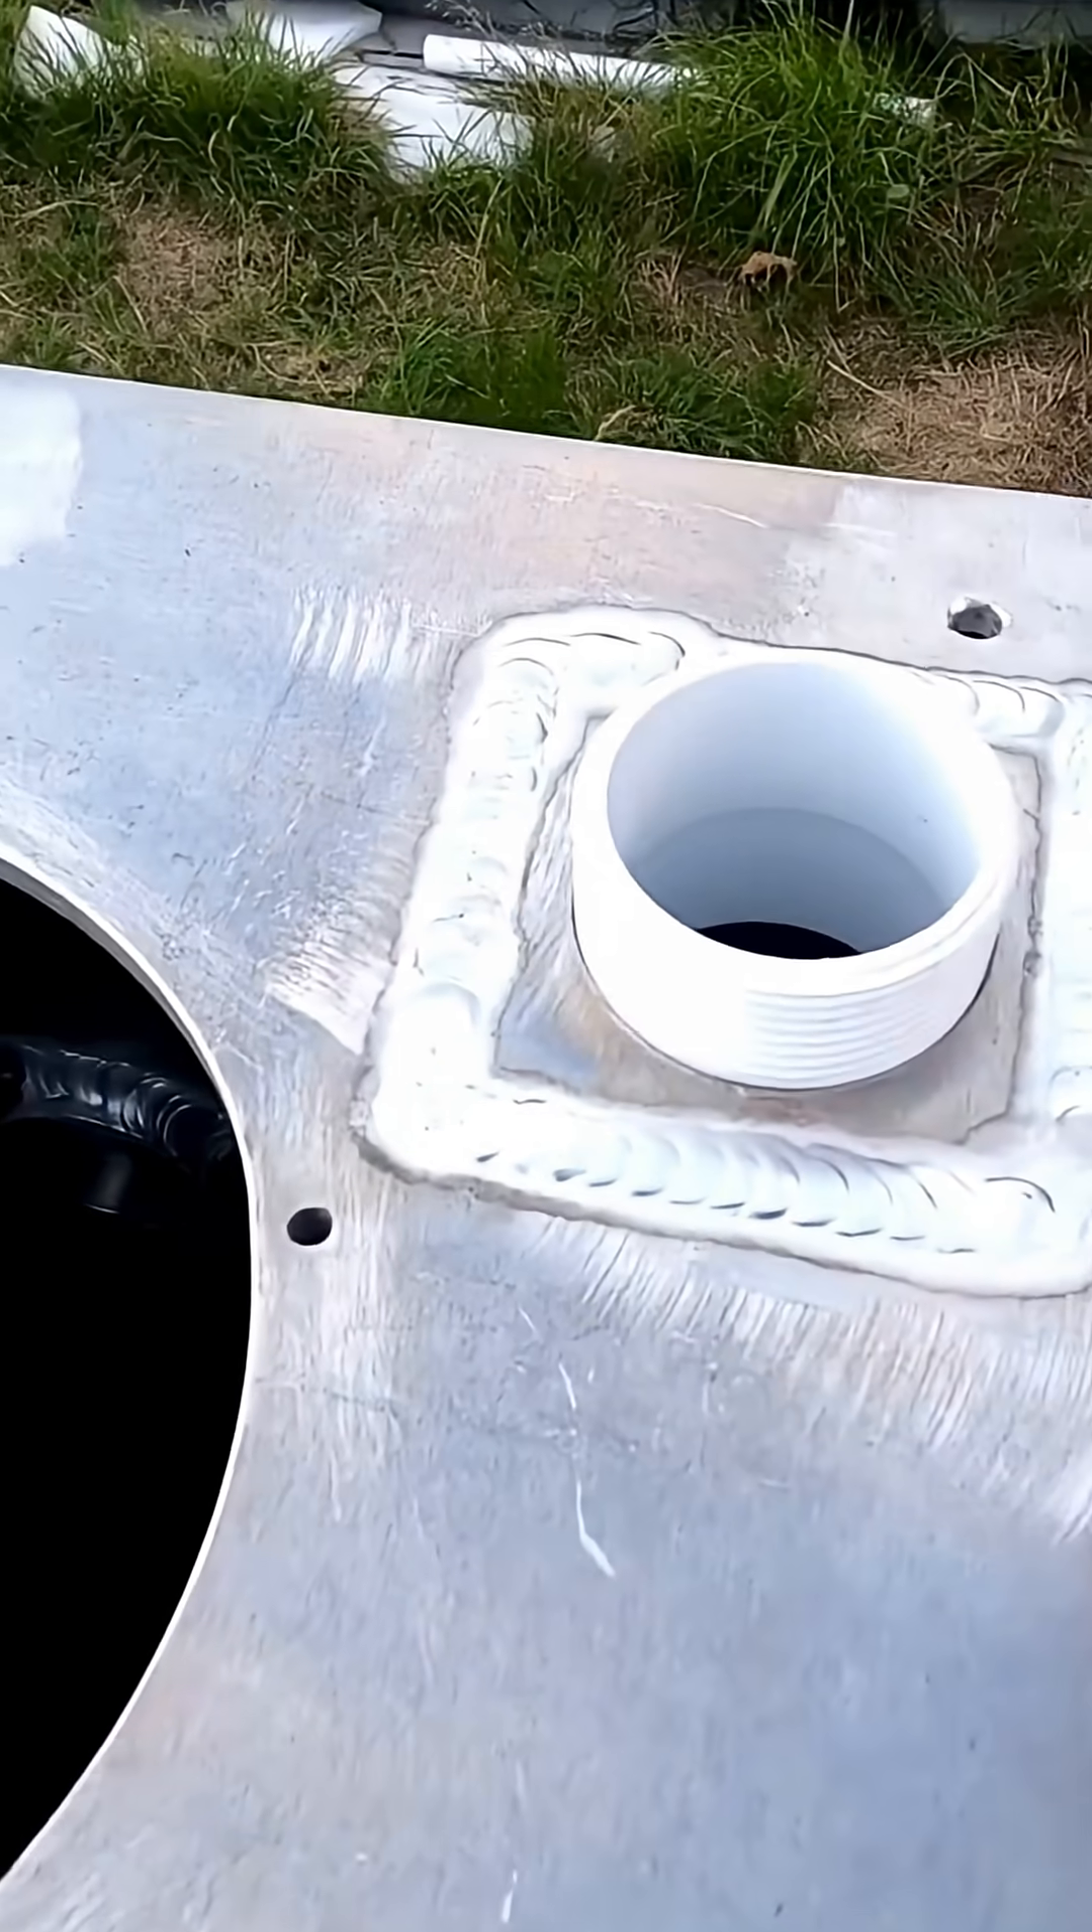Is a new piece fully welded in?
Yes.